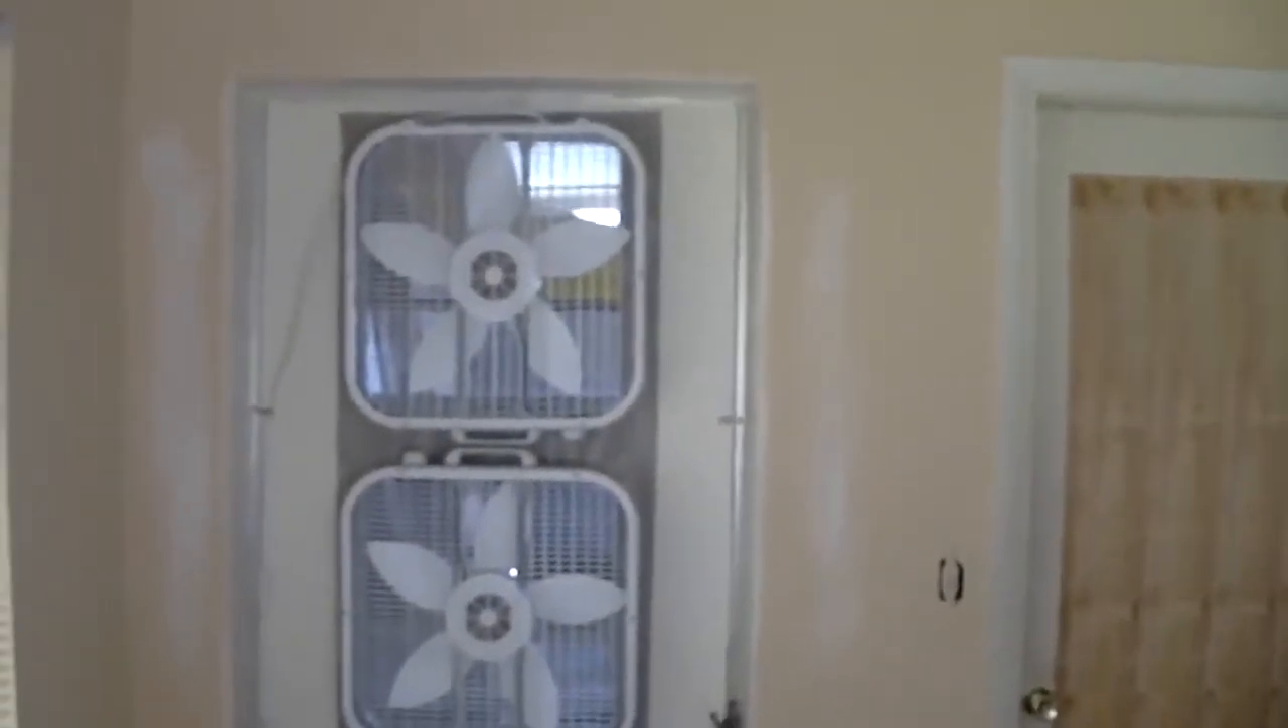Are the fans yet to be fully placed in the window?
No.